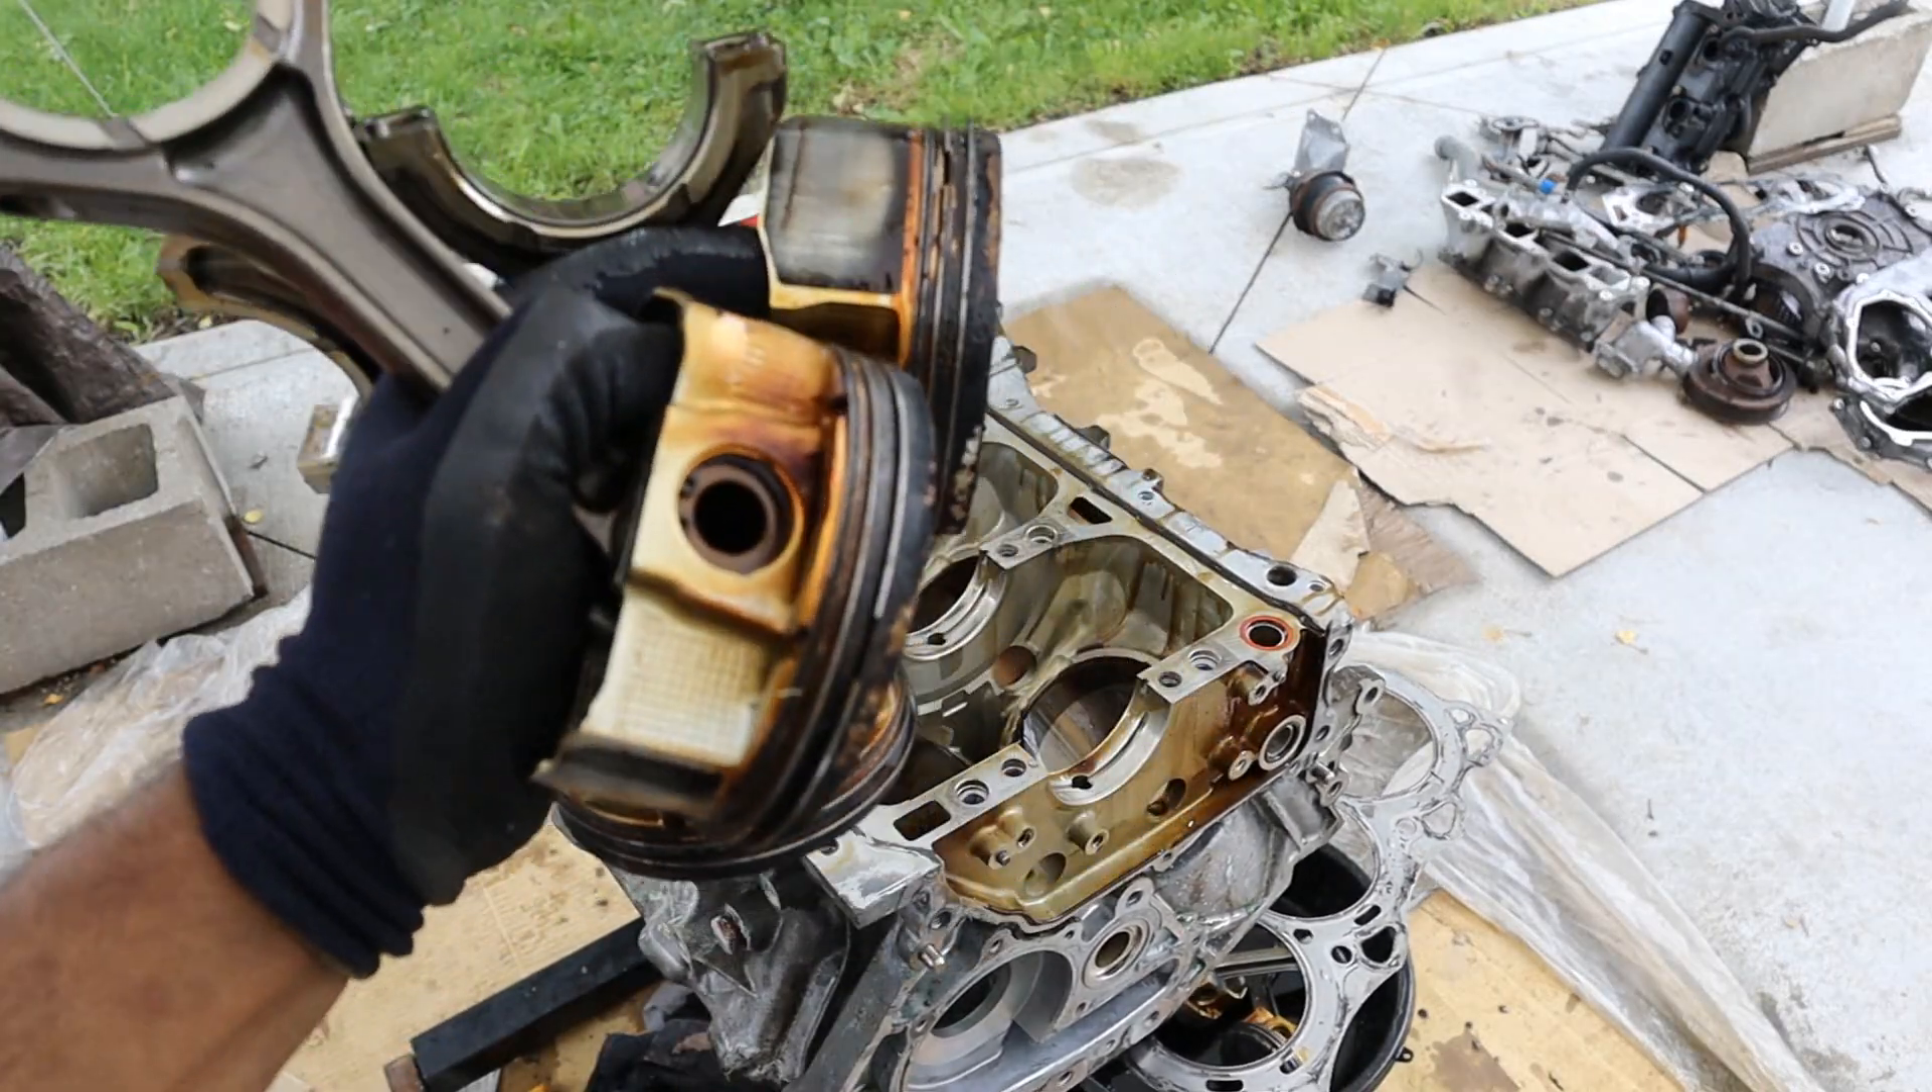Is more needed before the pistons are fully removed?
No.